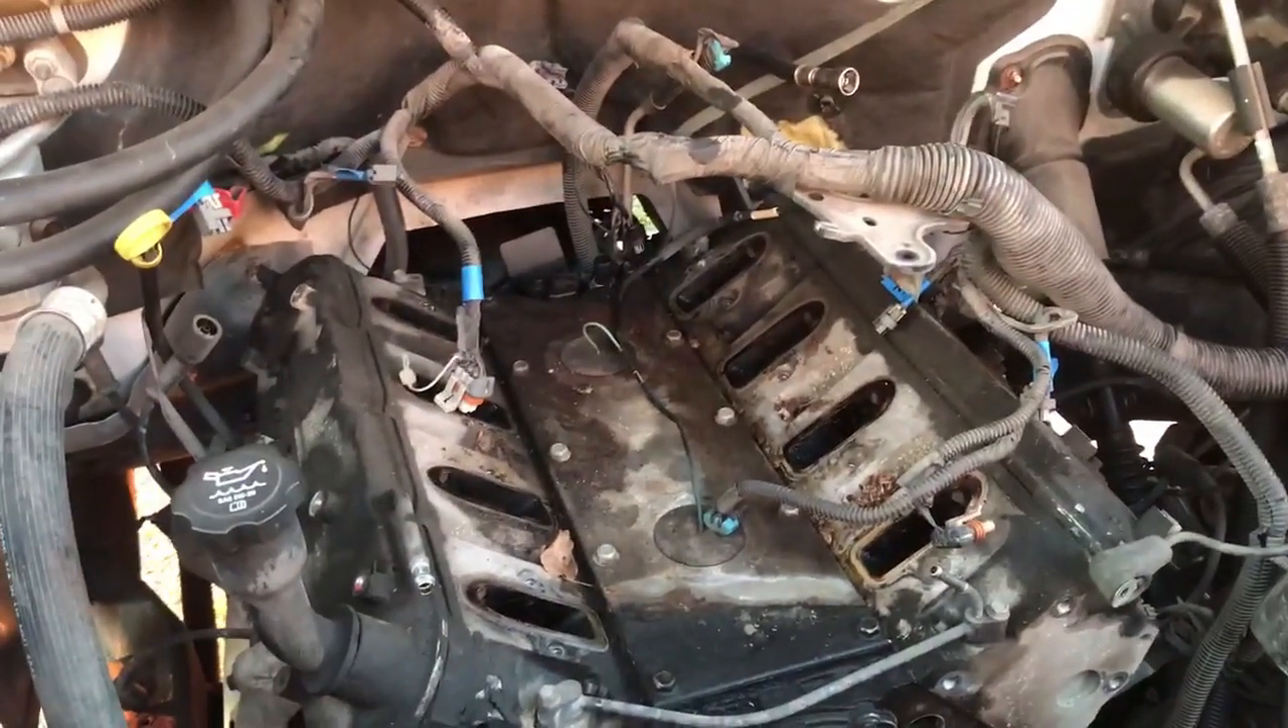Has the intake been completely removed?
Yes.